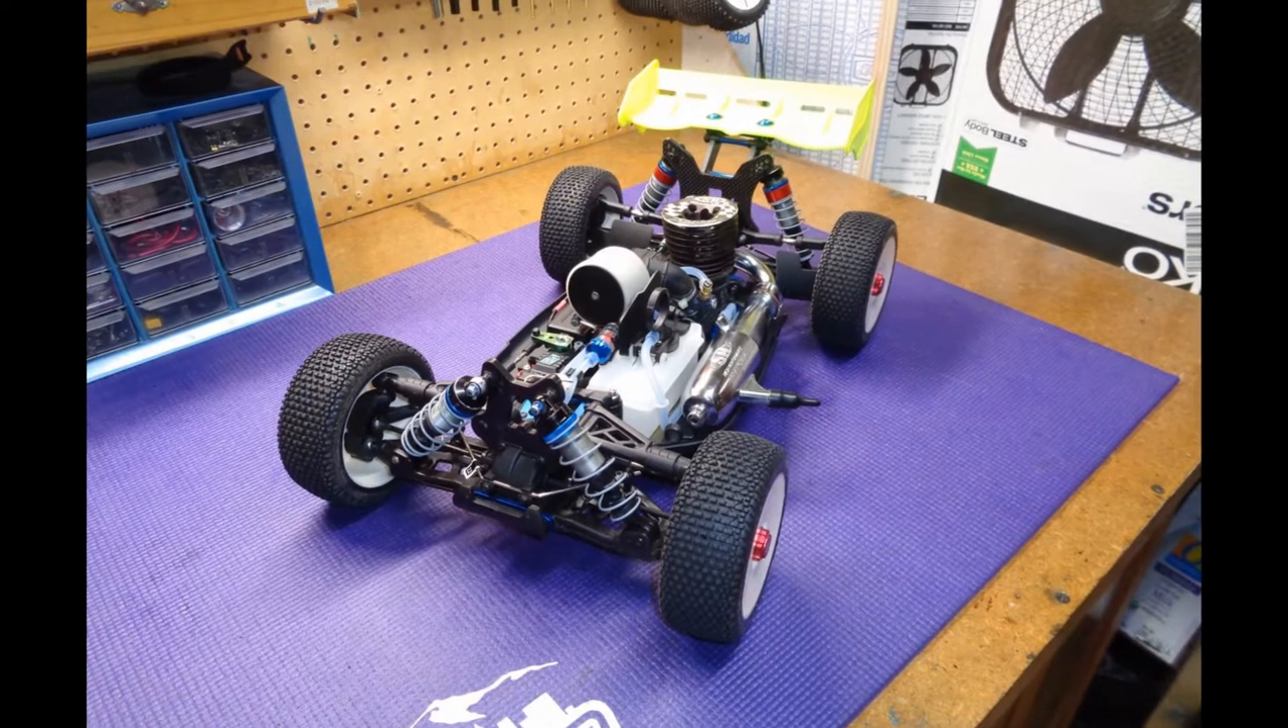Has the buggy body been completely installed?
No.